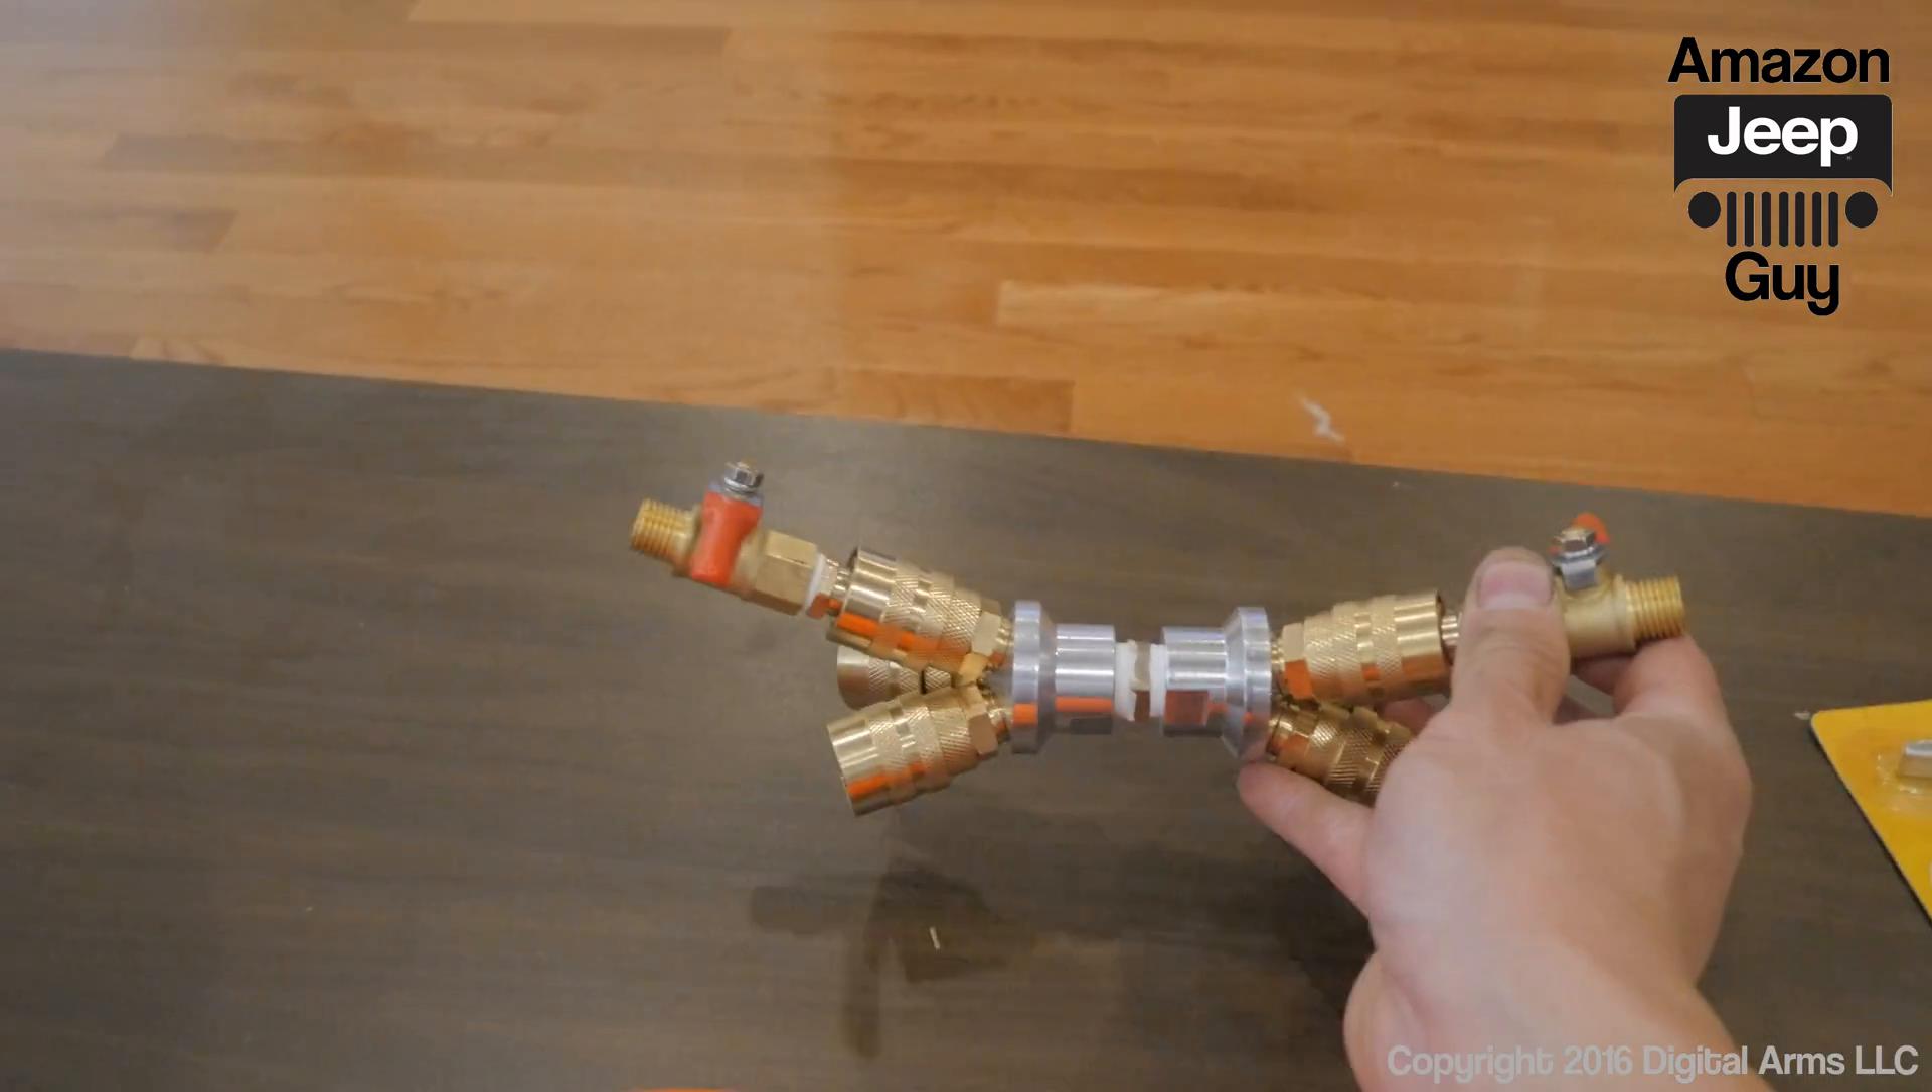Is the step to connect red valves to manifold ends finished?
Yes.